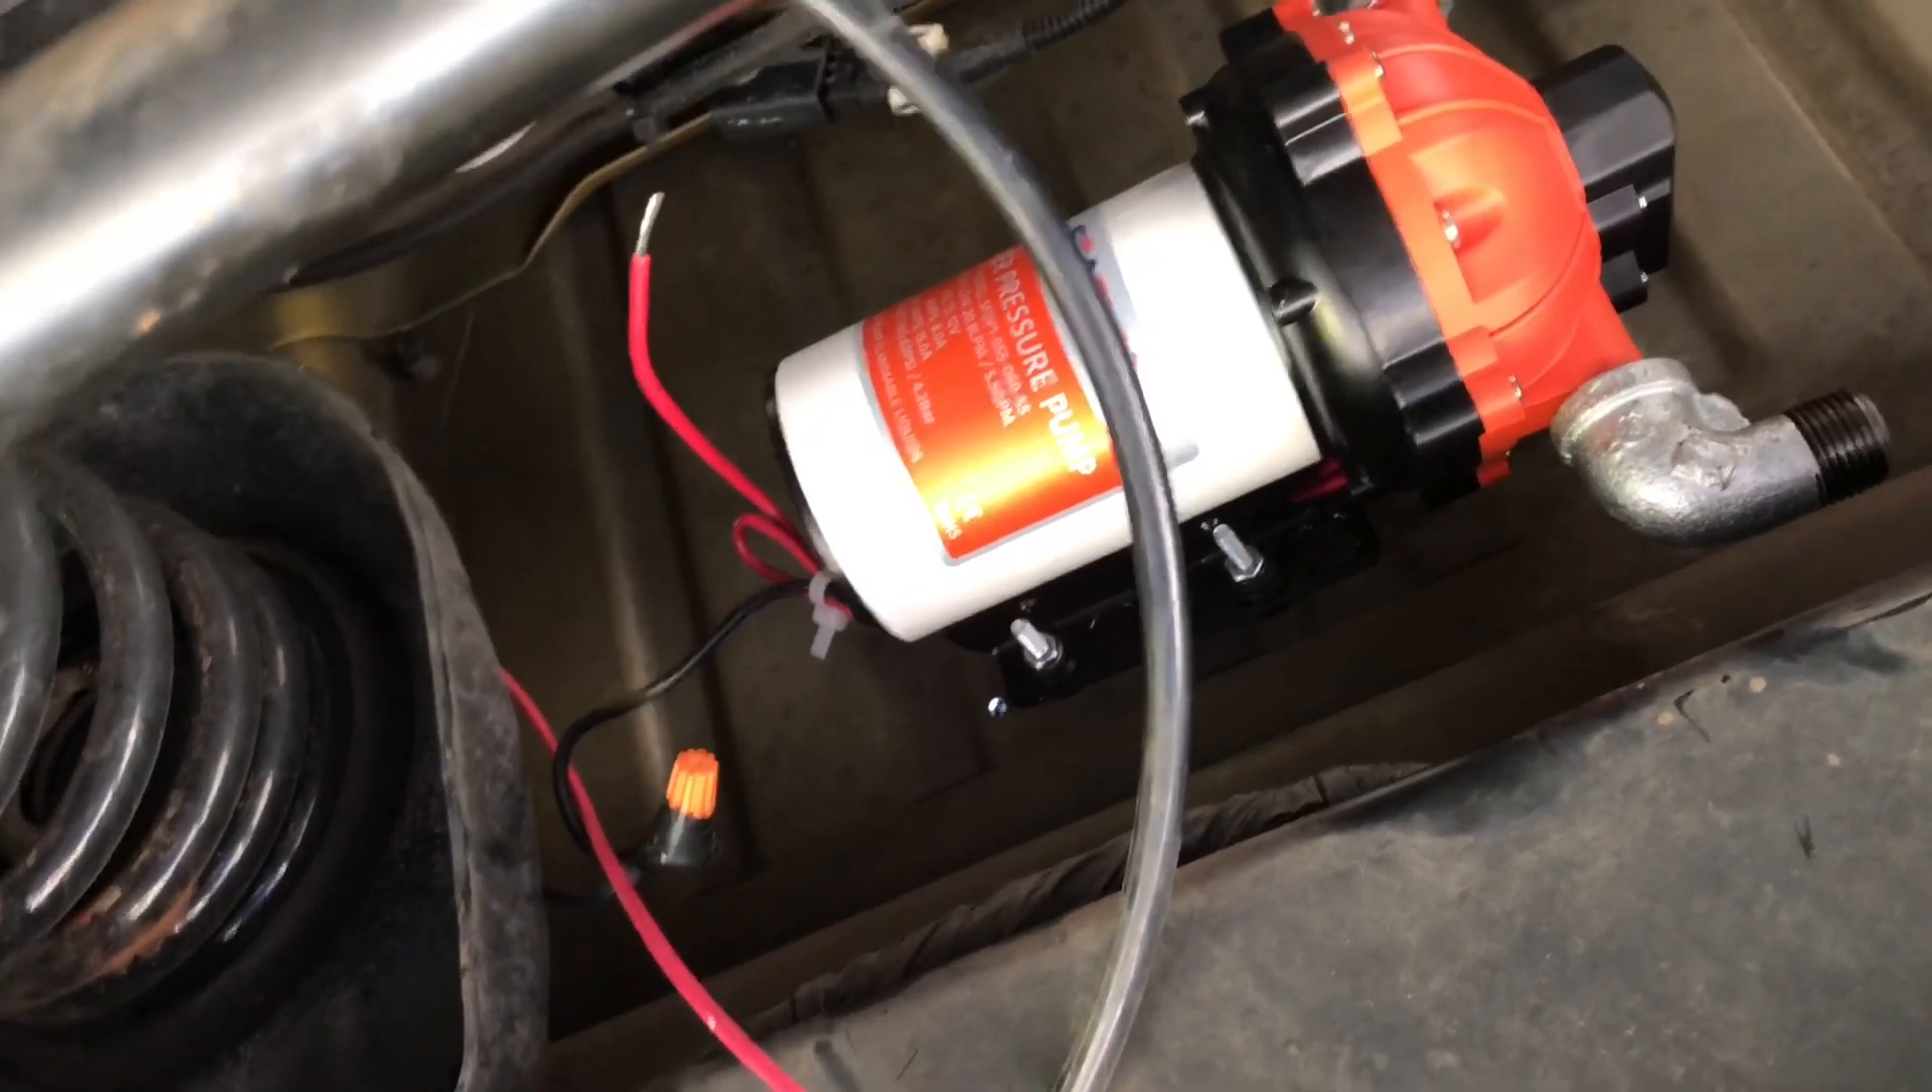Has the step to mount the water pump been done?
Yes.